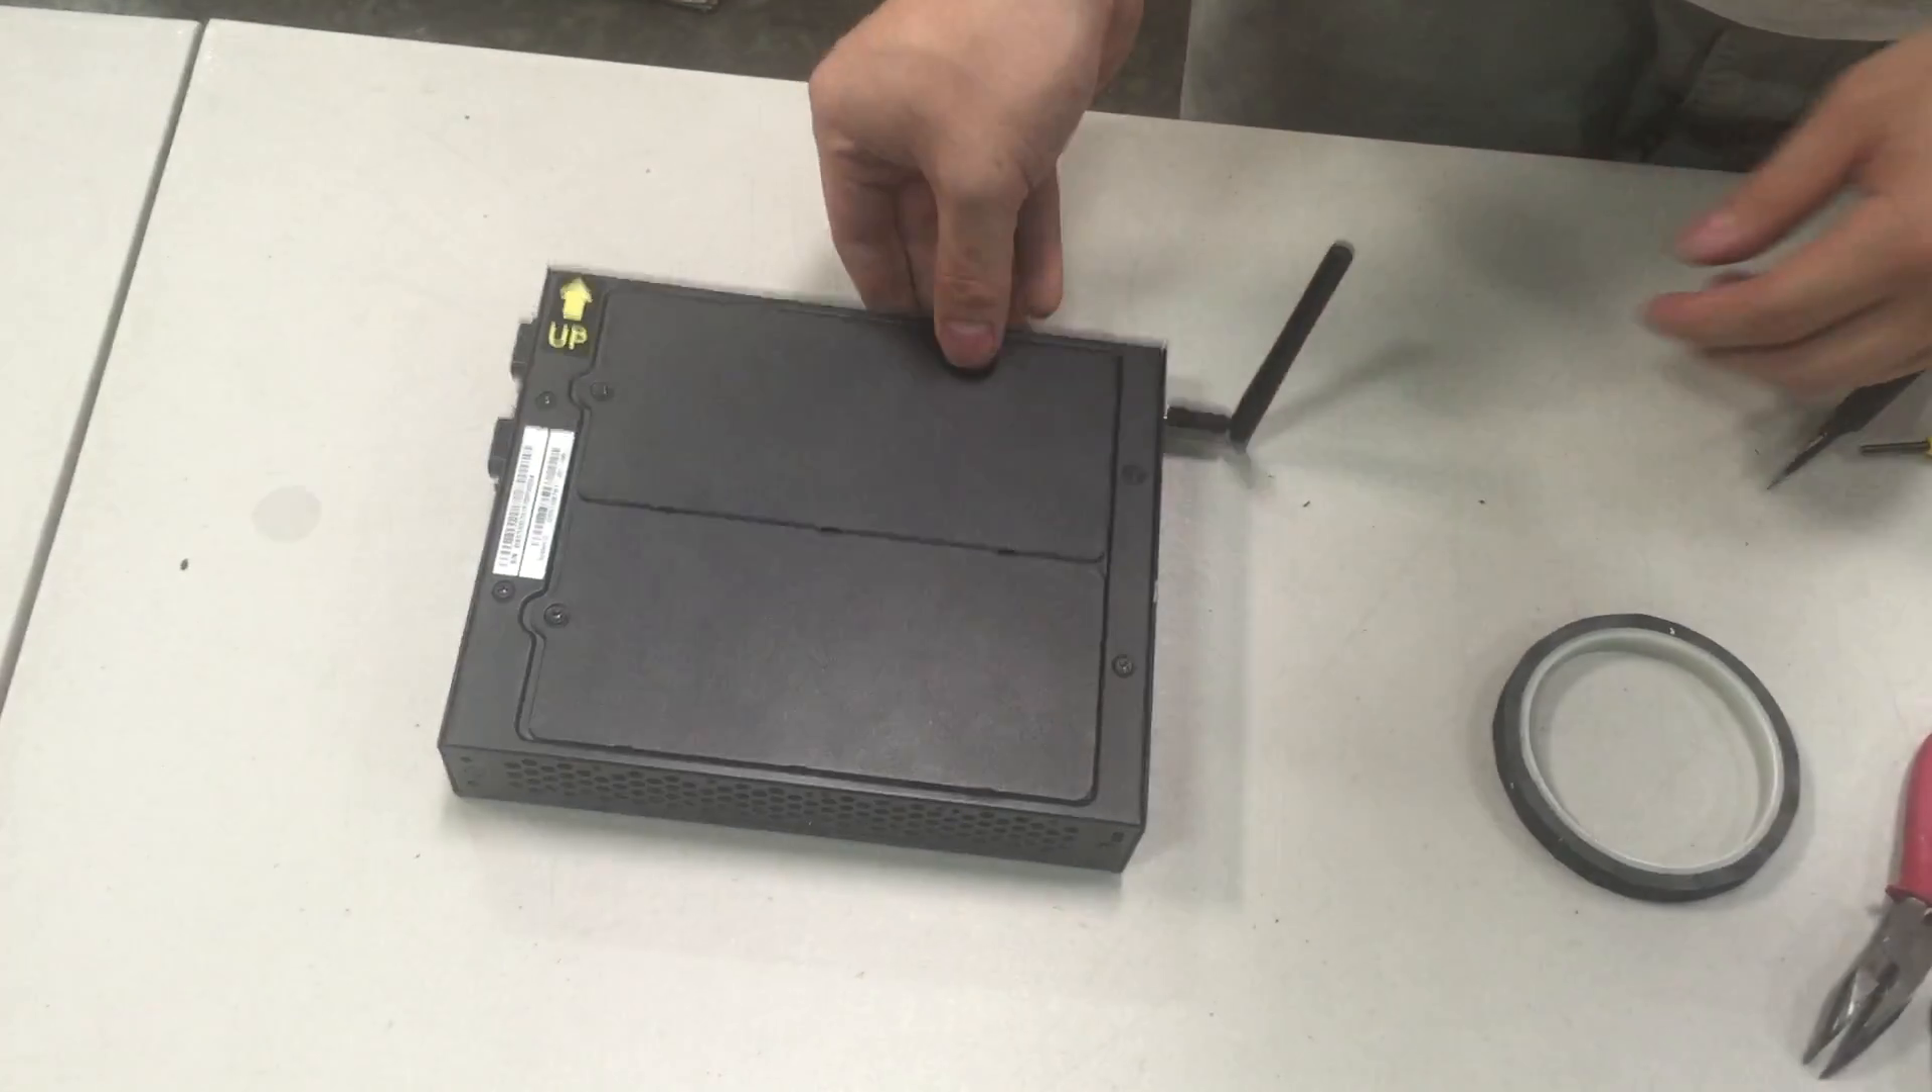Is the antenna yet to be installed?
No.